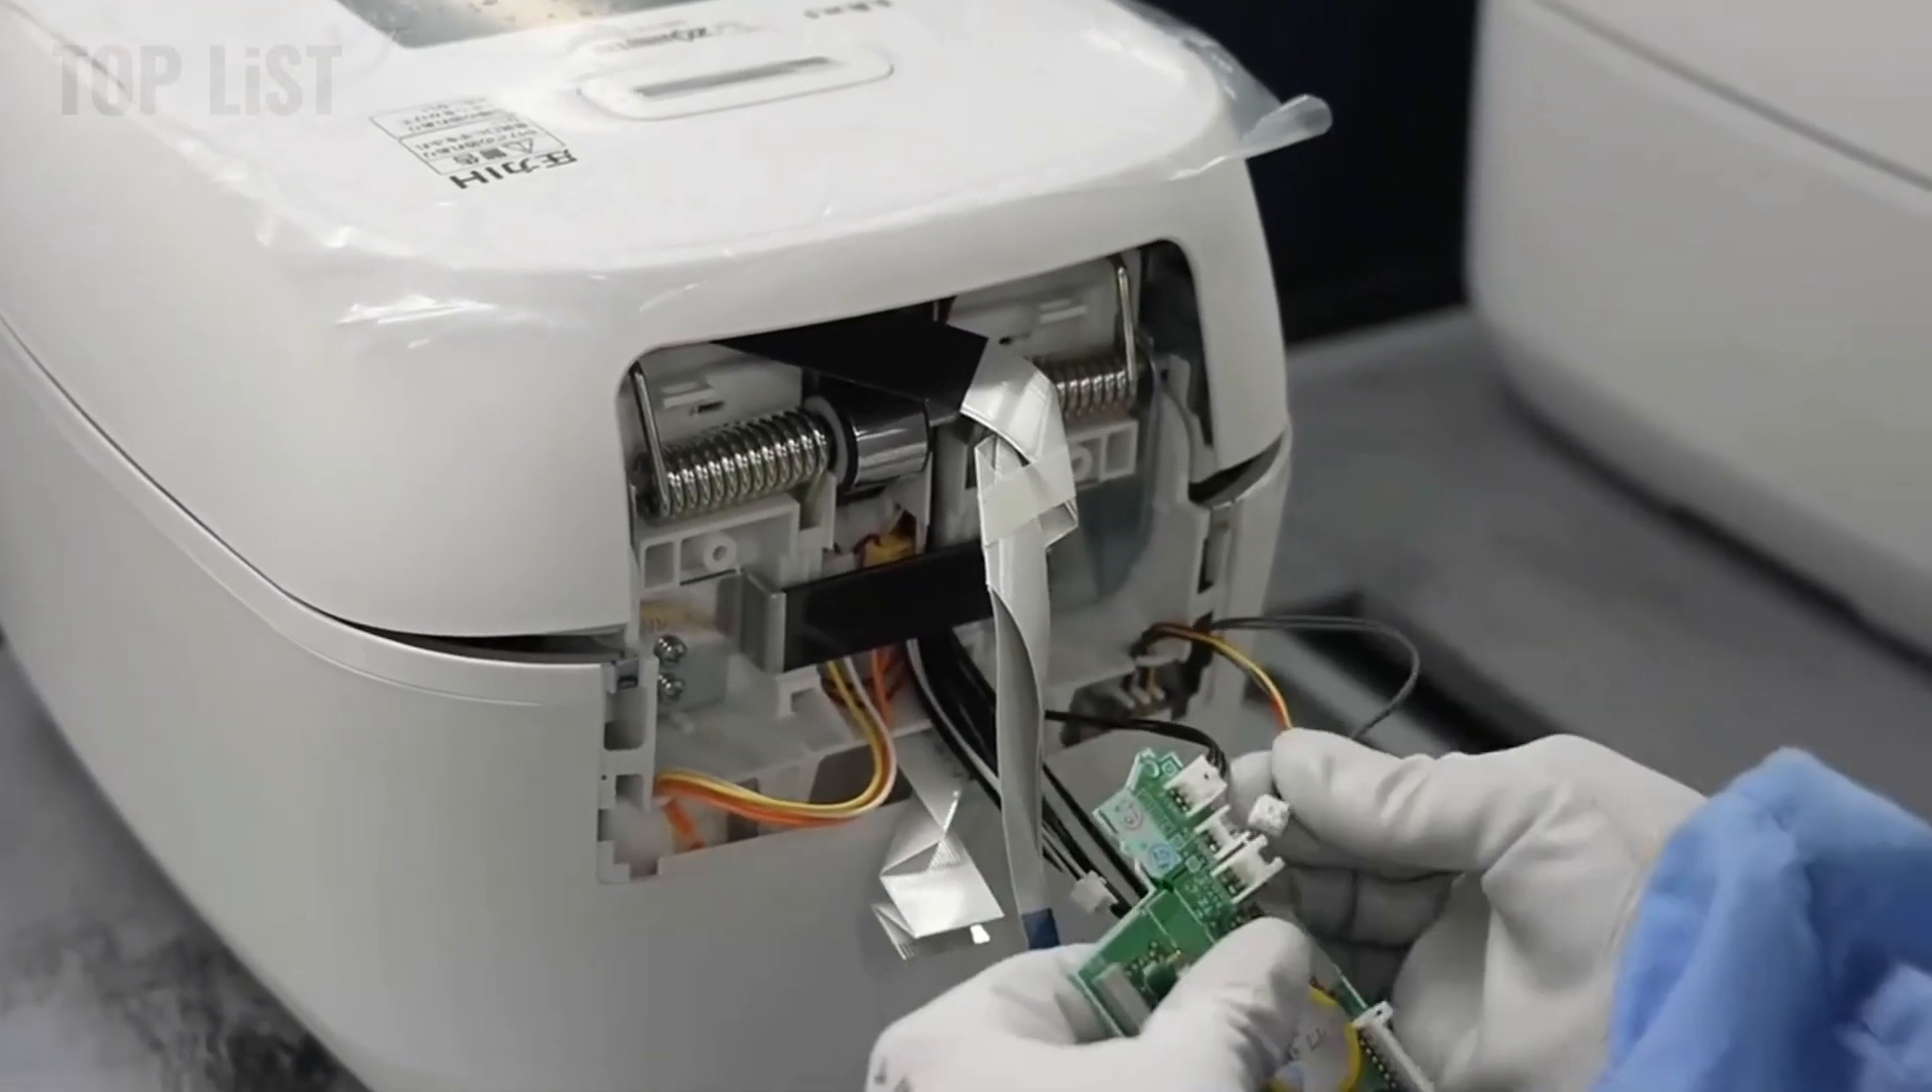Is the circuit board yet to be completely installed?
Yes.